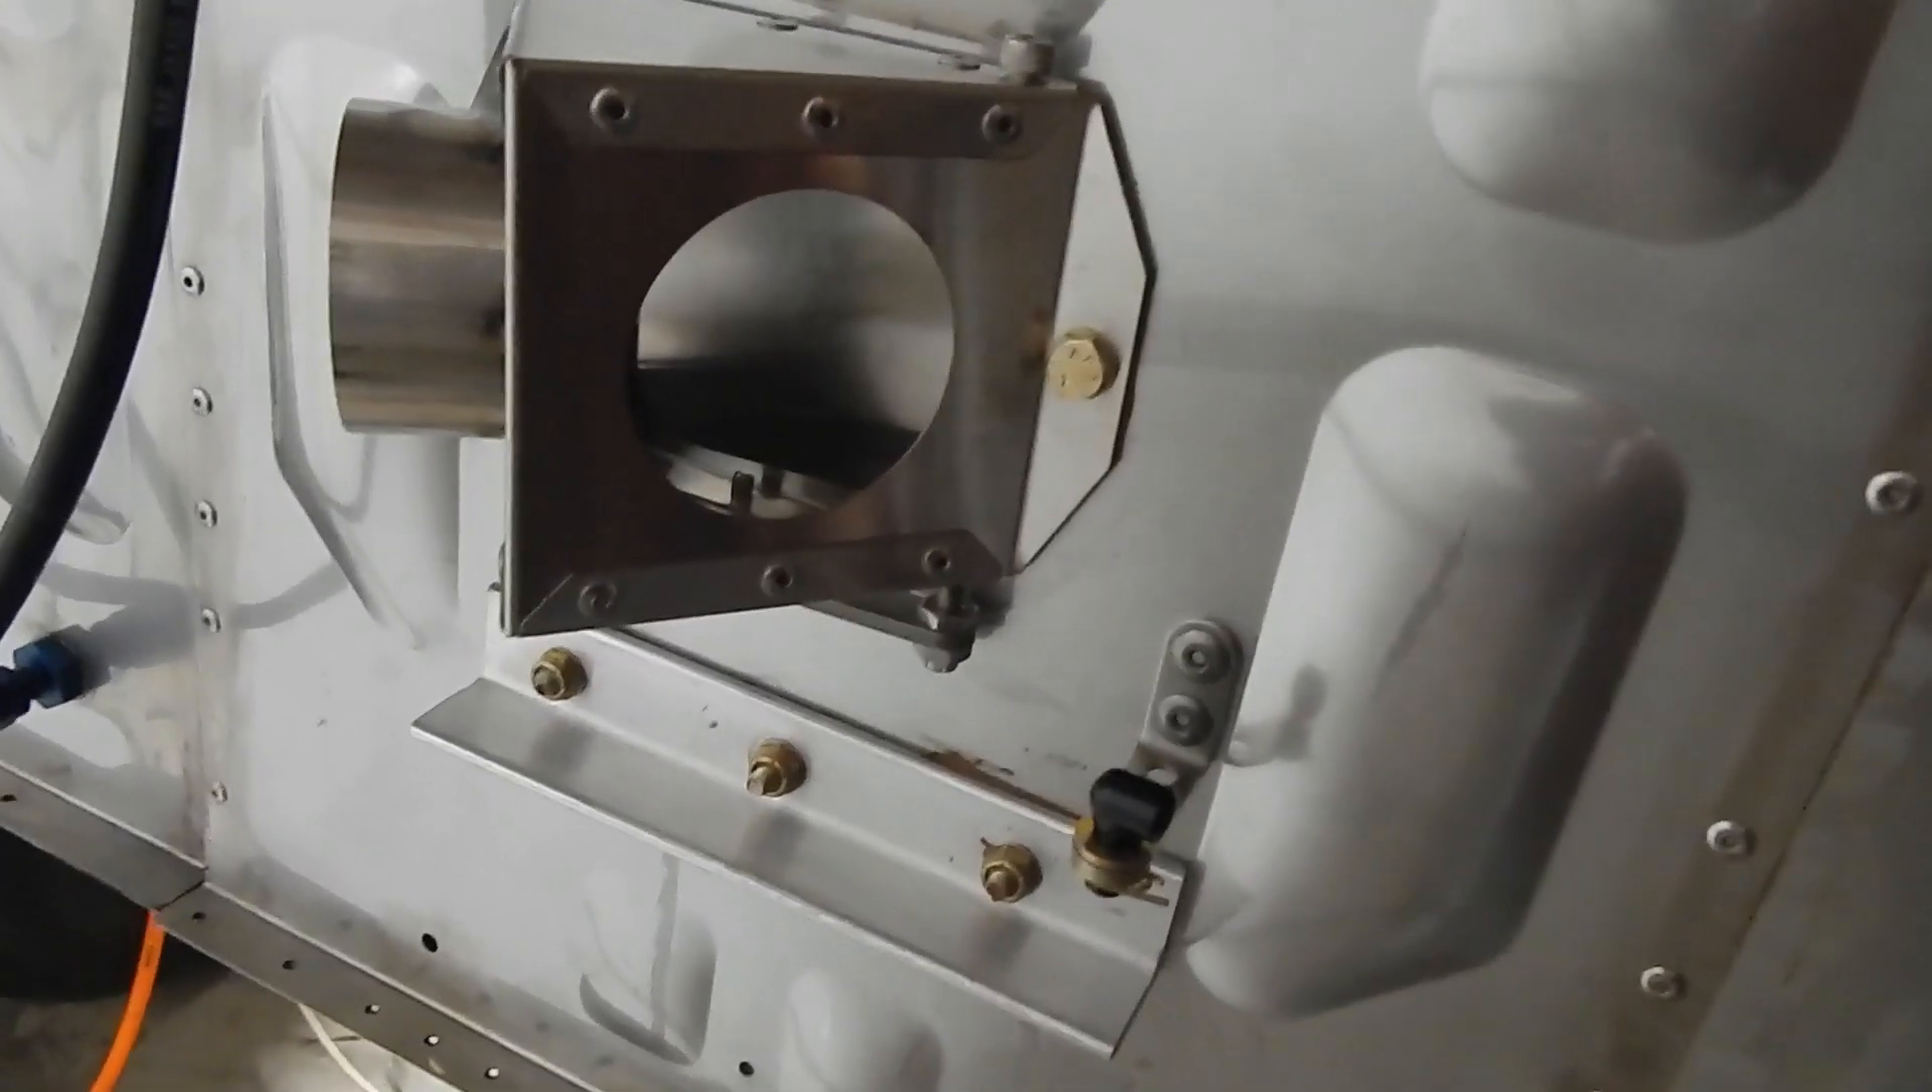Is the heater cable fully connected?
No.